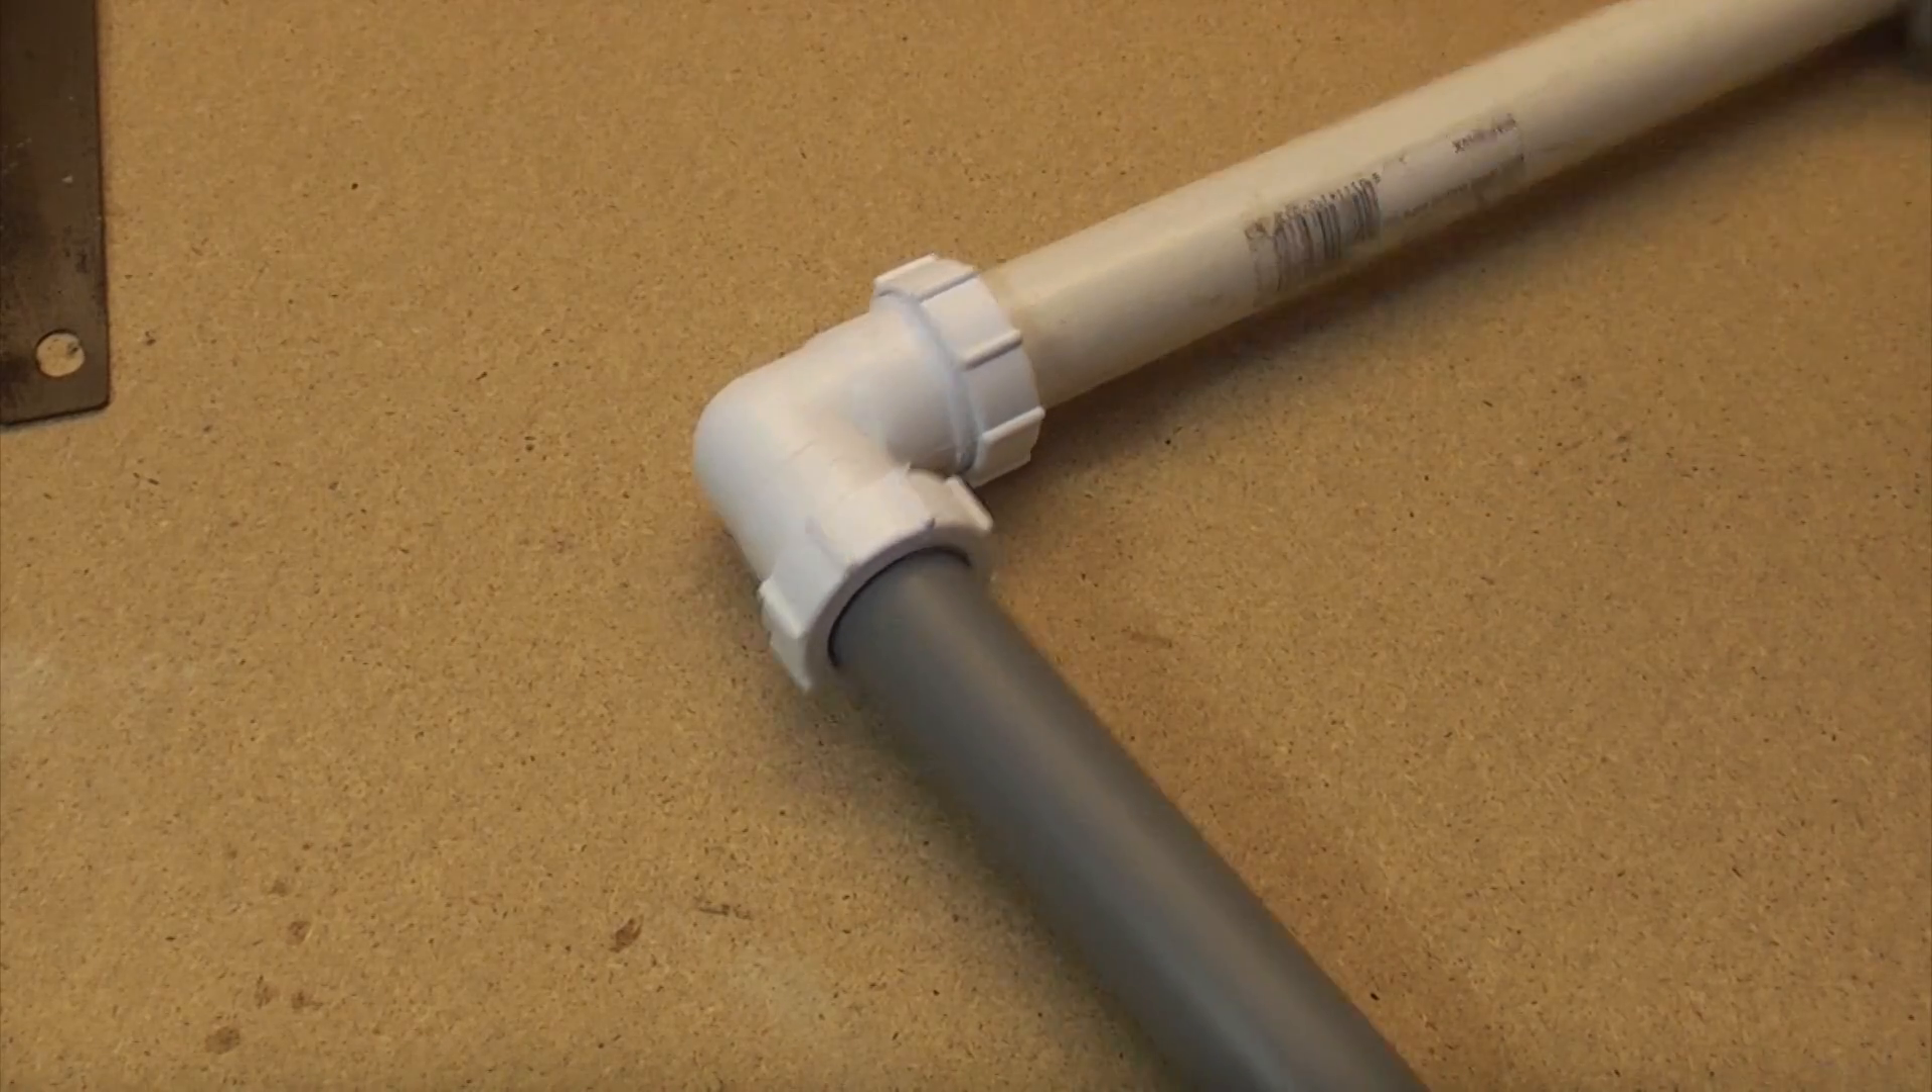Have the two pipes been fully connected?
Yes.